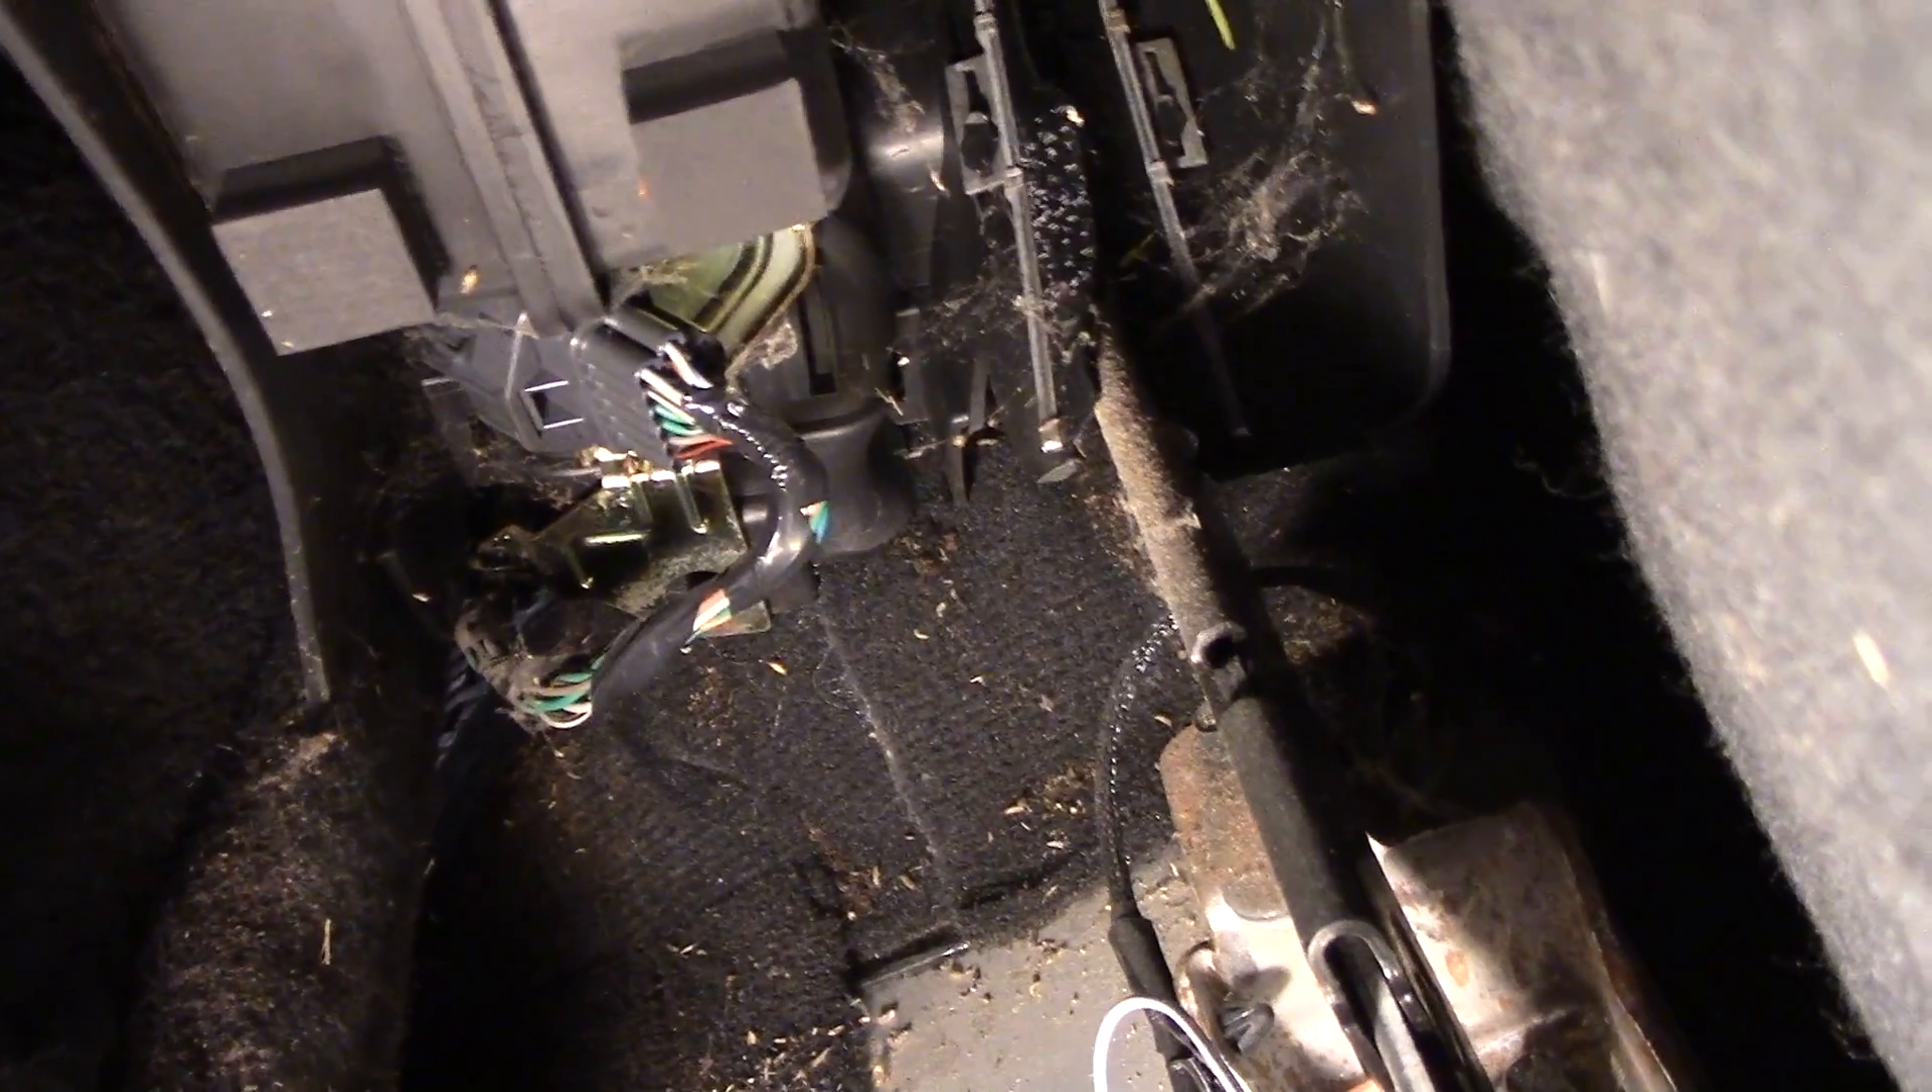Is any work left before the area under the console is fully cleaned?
Yes.